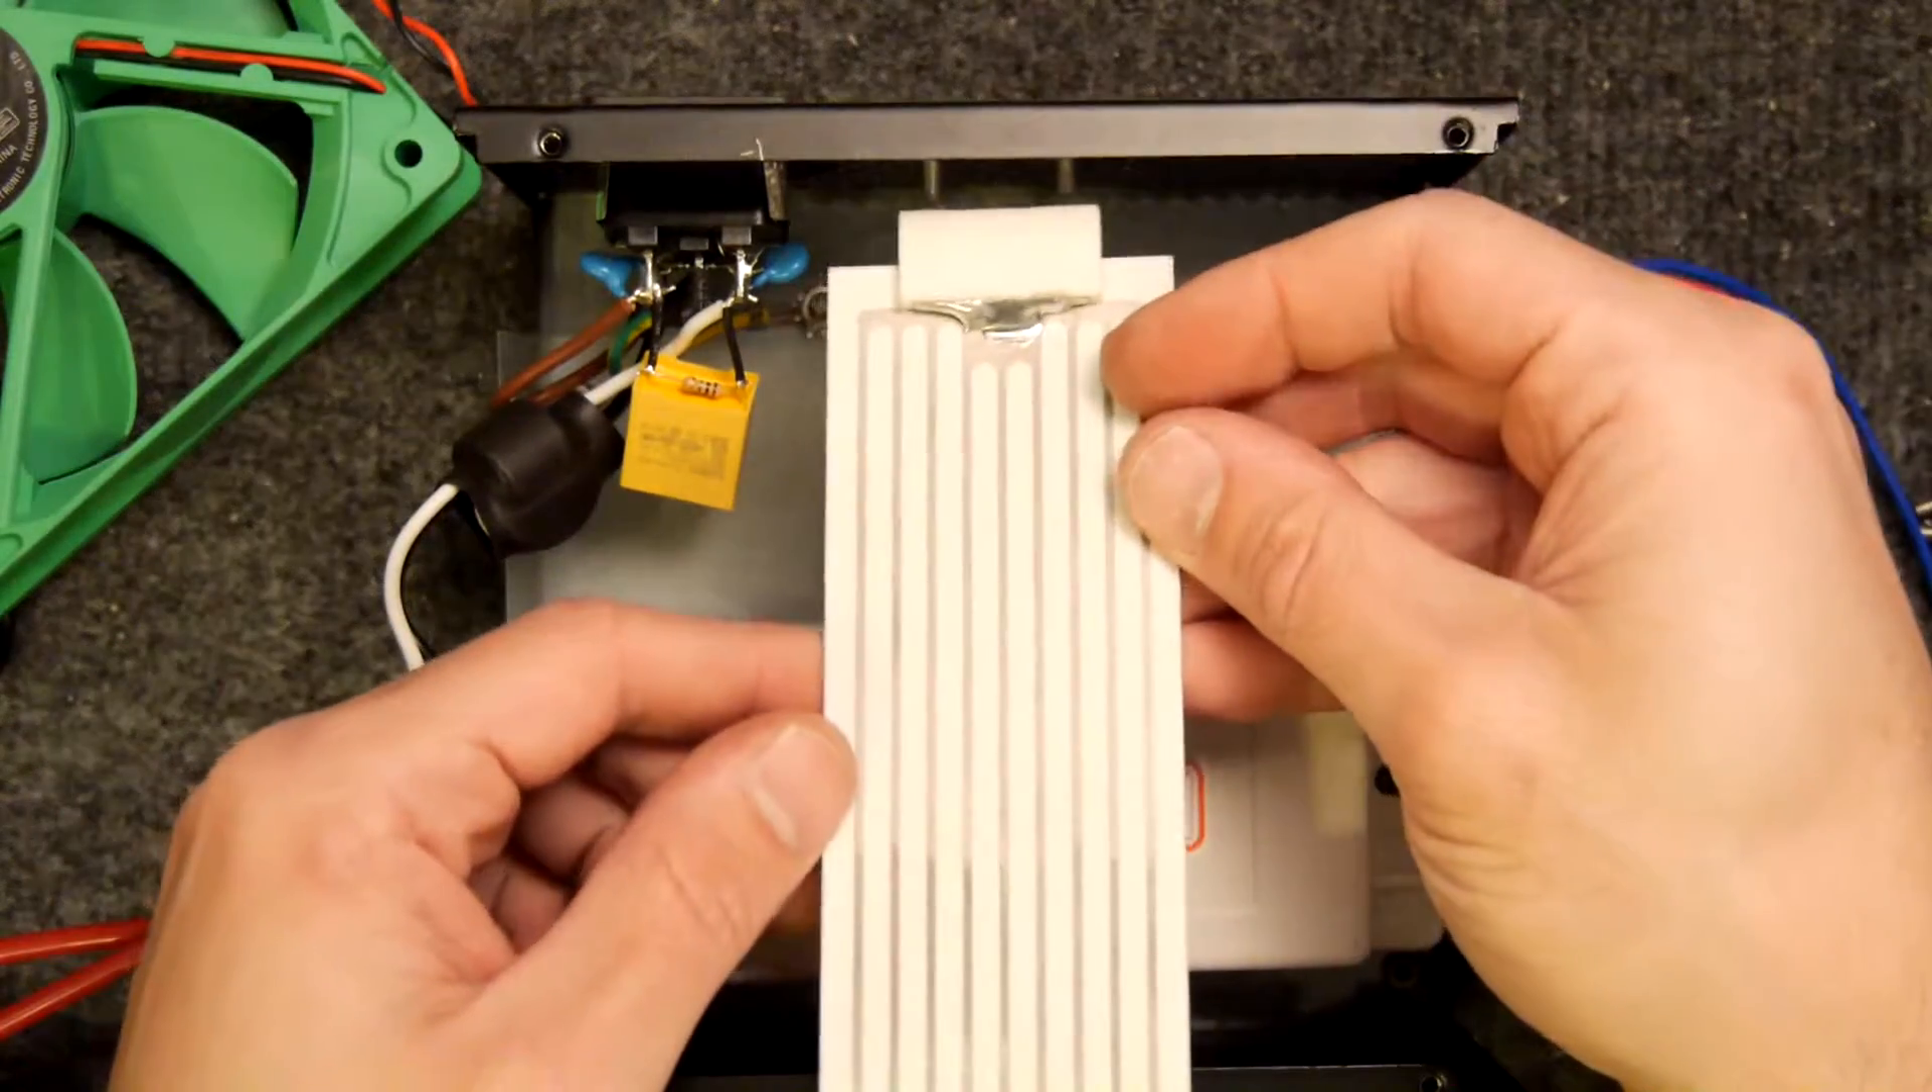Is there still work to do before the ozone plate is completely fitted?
Yes.